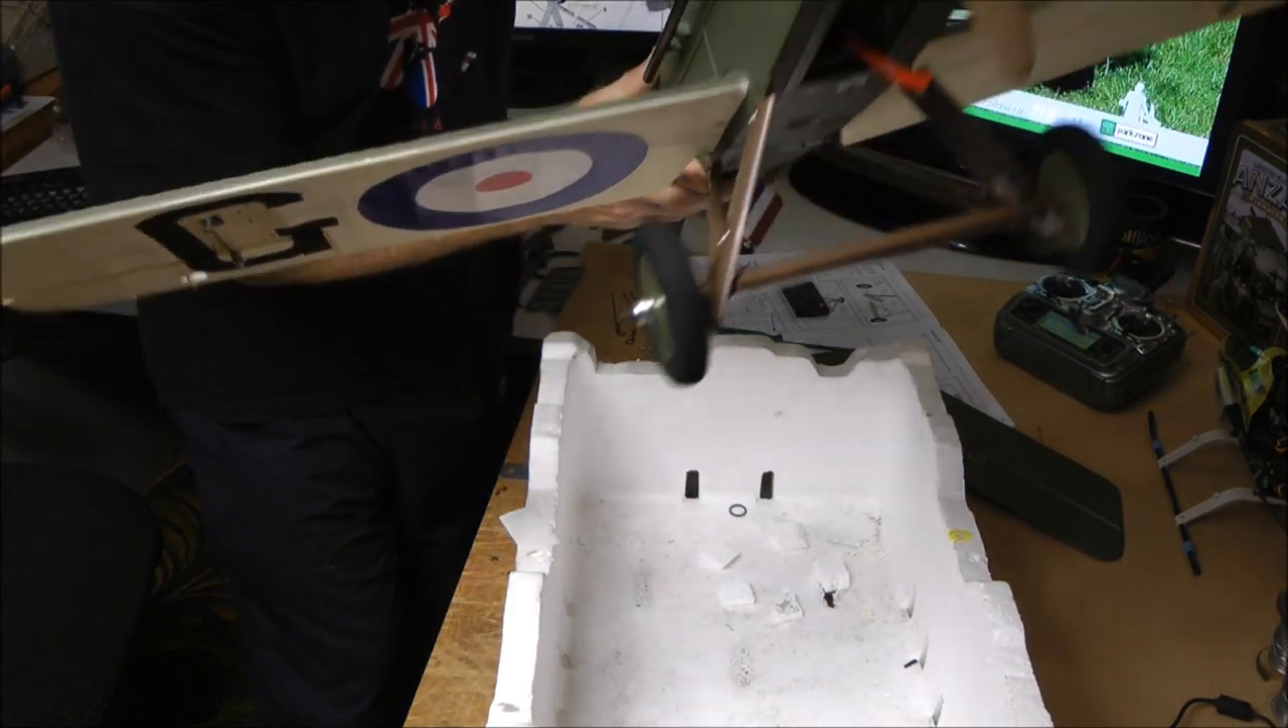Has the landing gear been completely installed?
Yes.